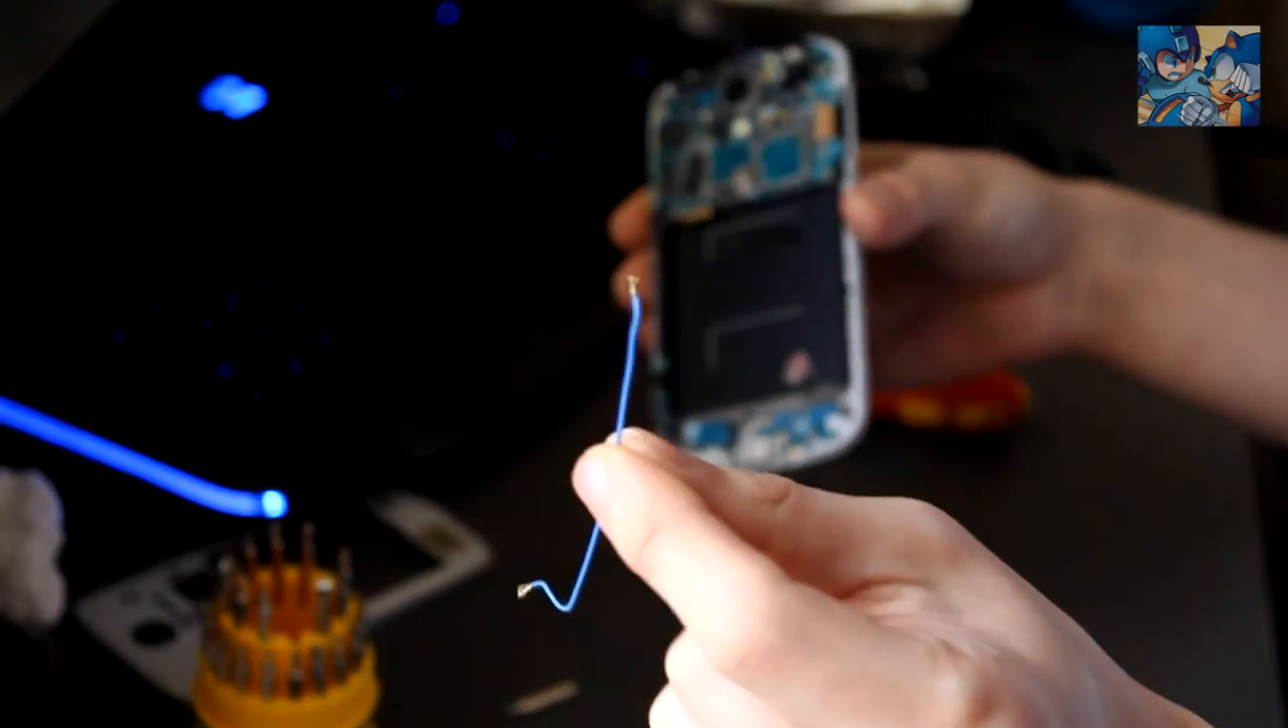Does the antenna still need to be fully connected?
Yes.